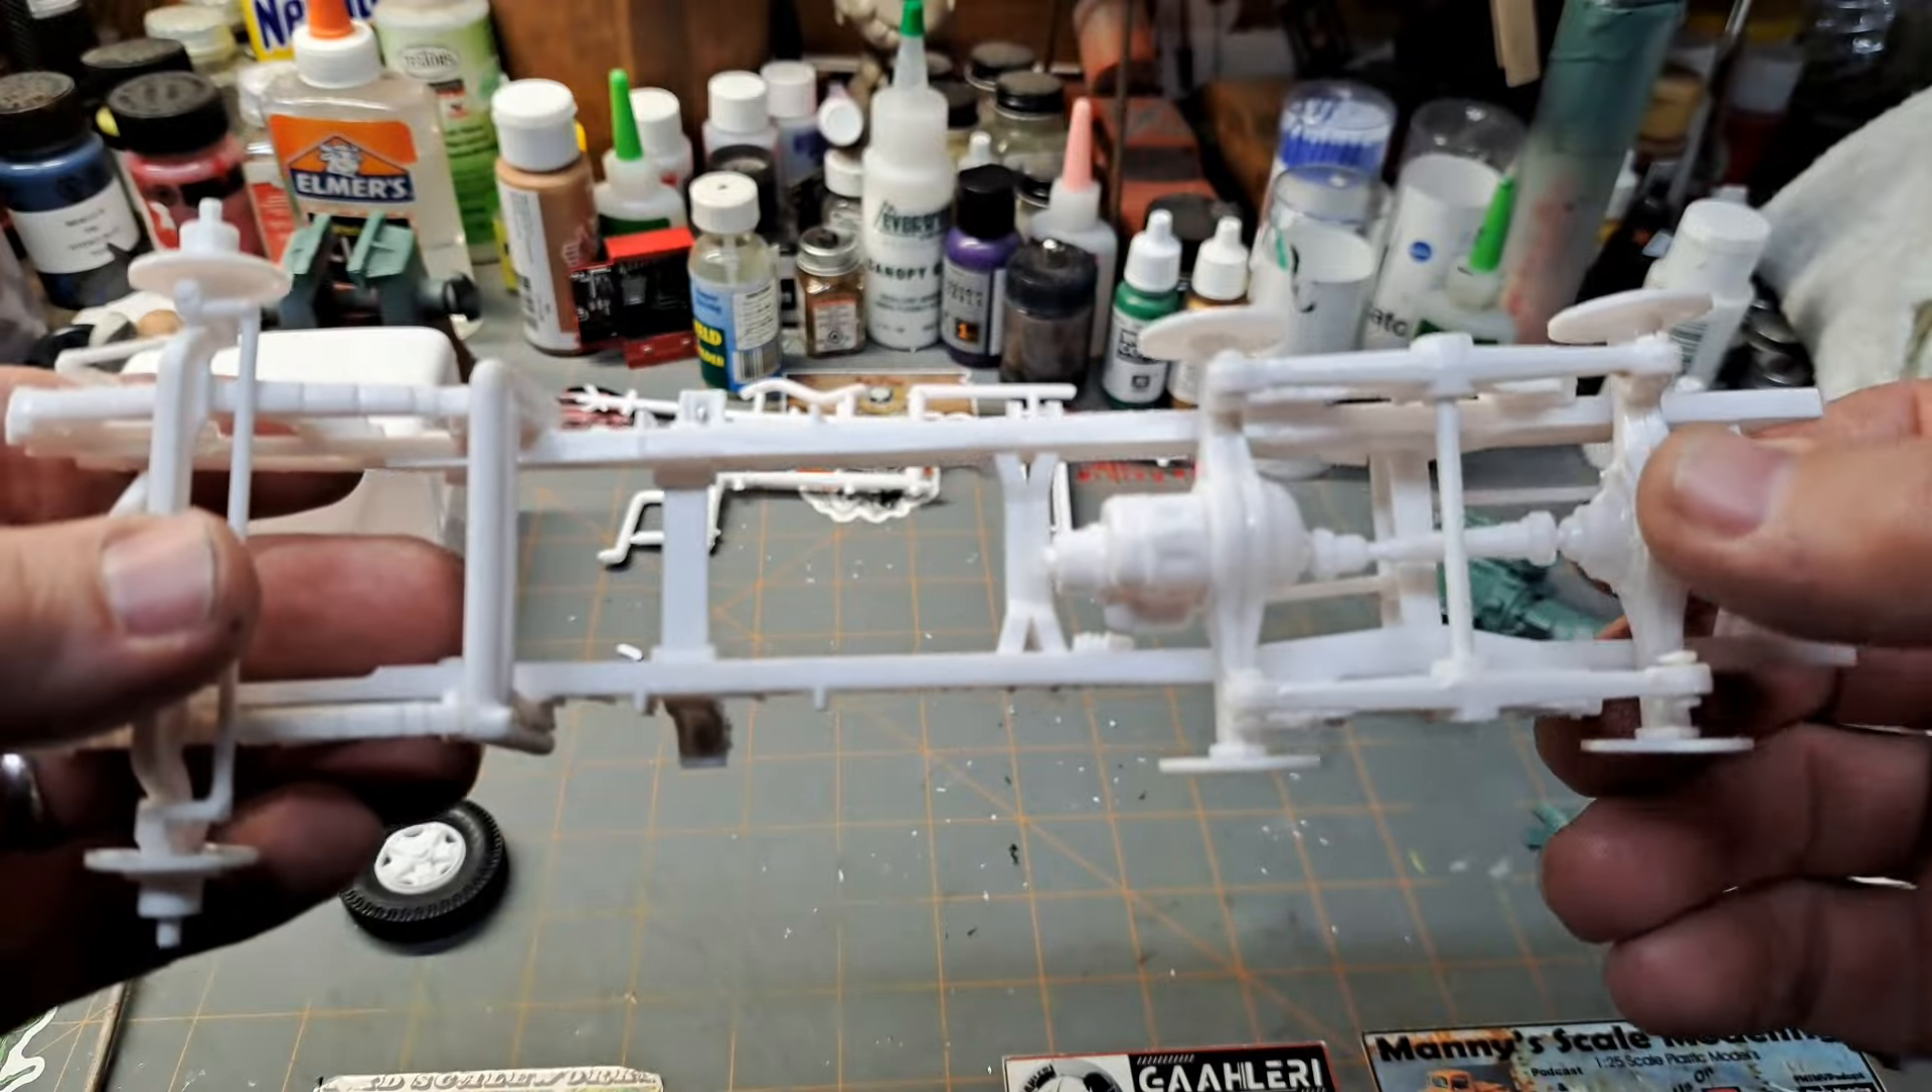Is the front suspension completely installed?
Yes.